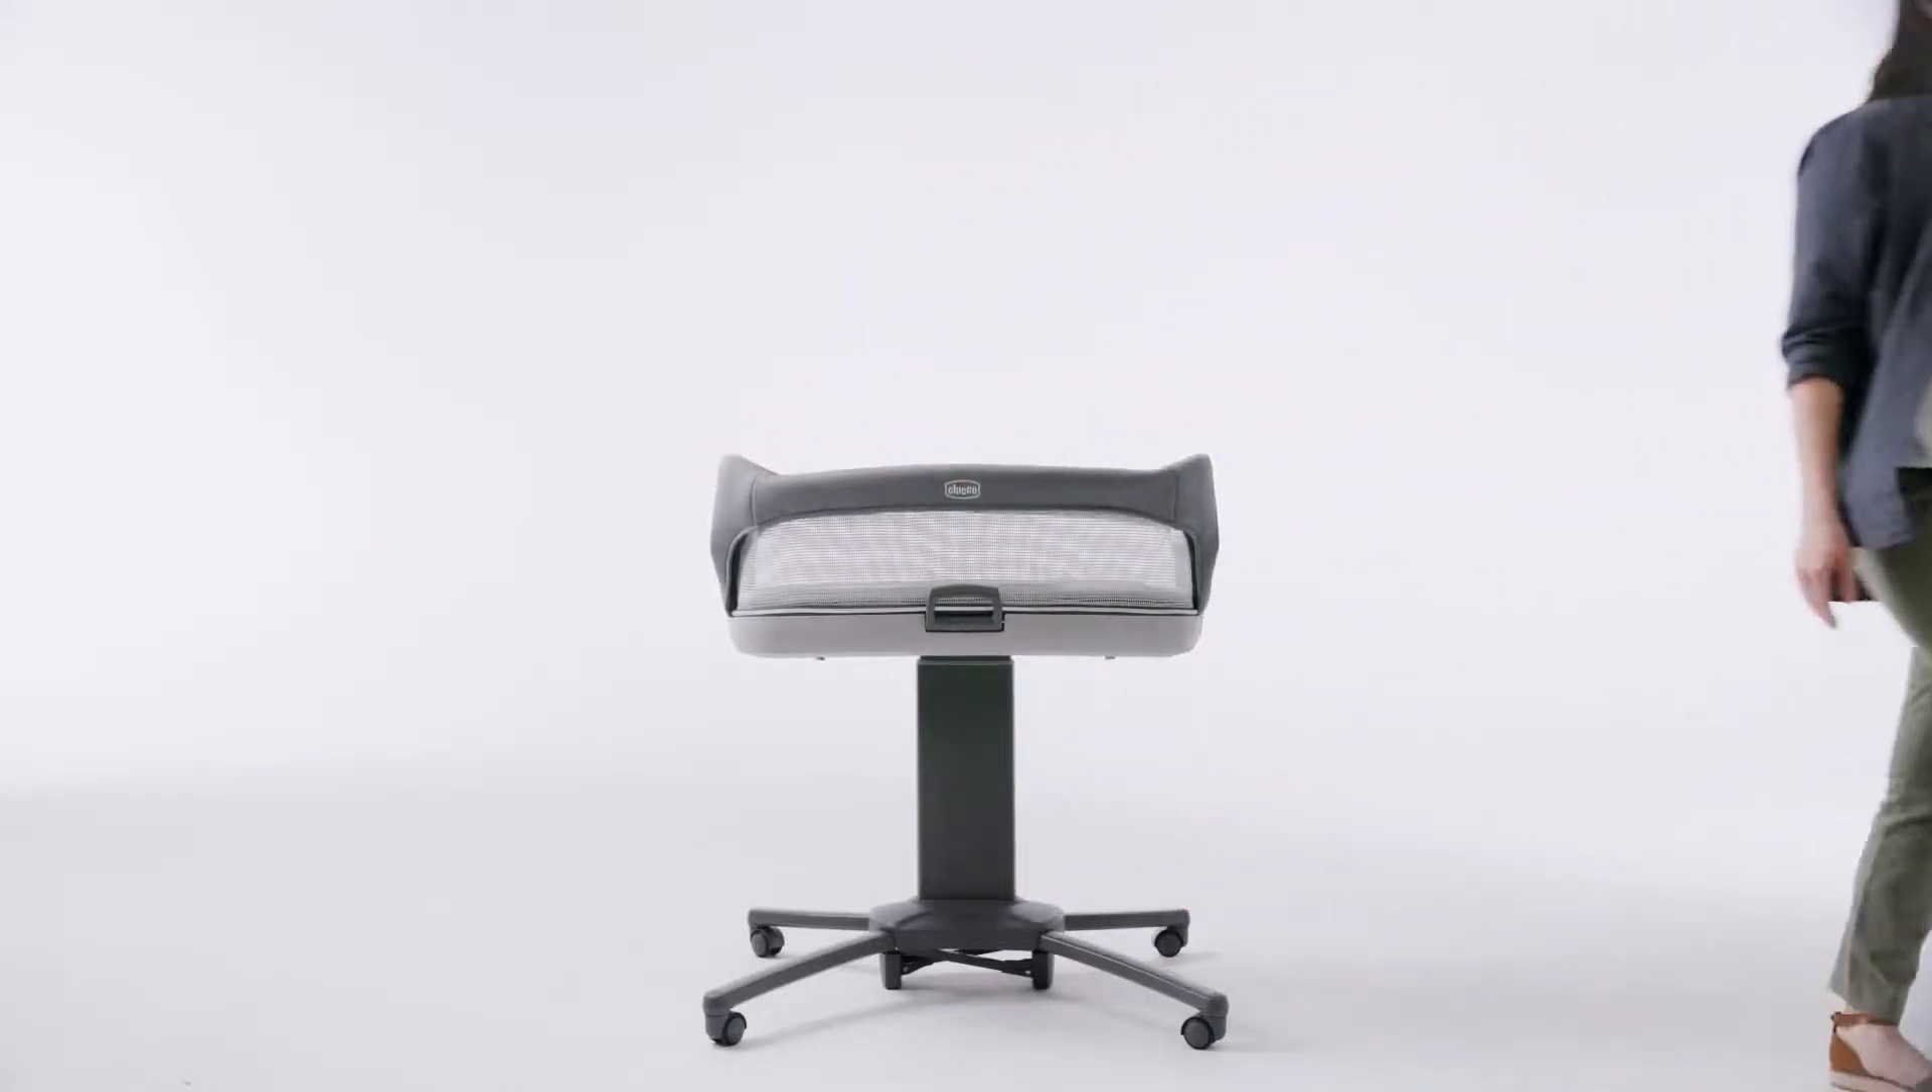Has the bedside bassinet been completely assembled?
Yes.